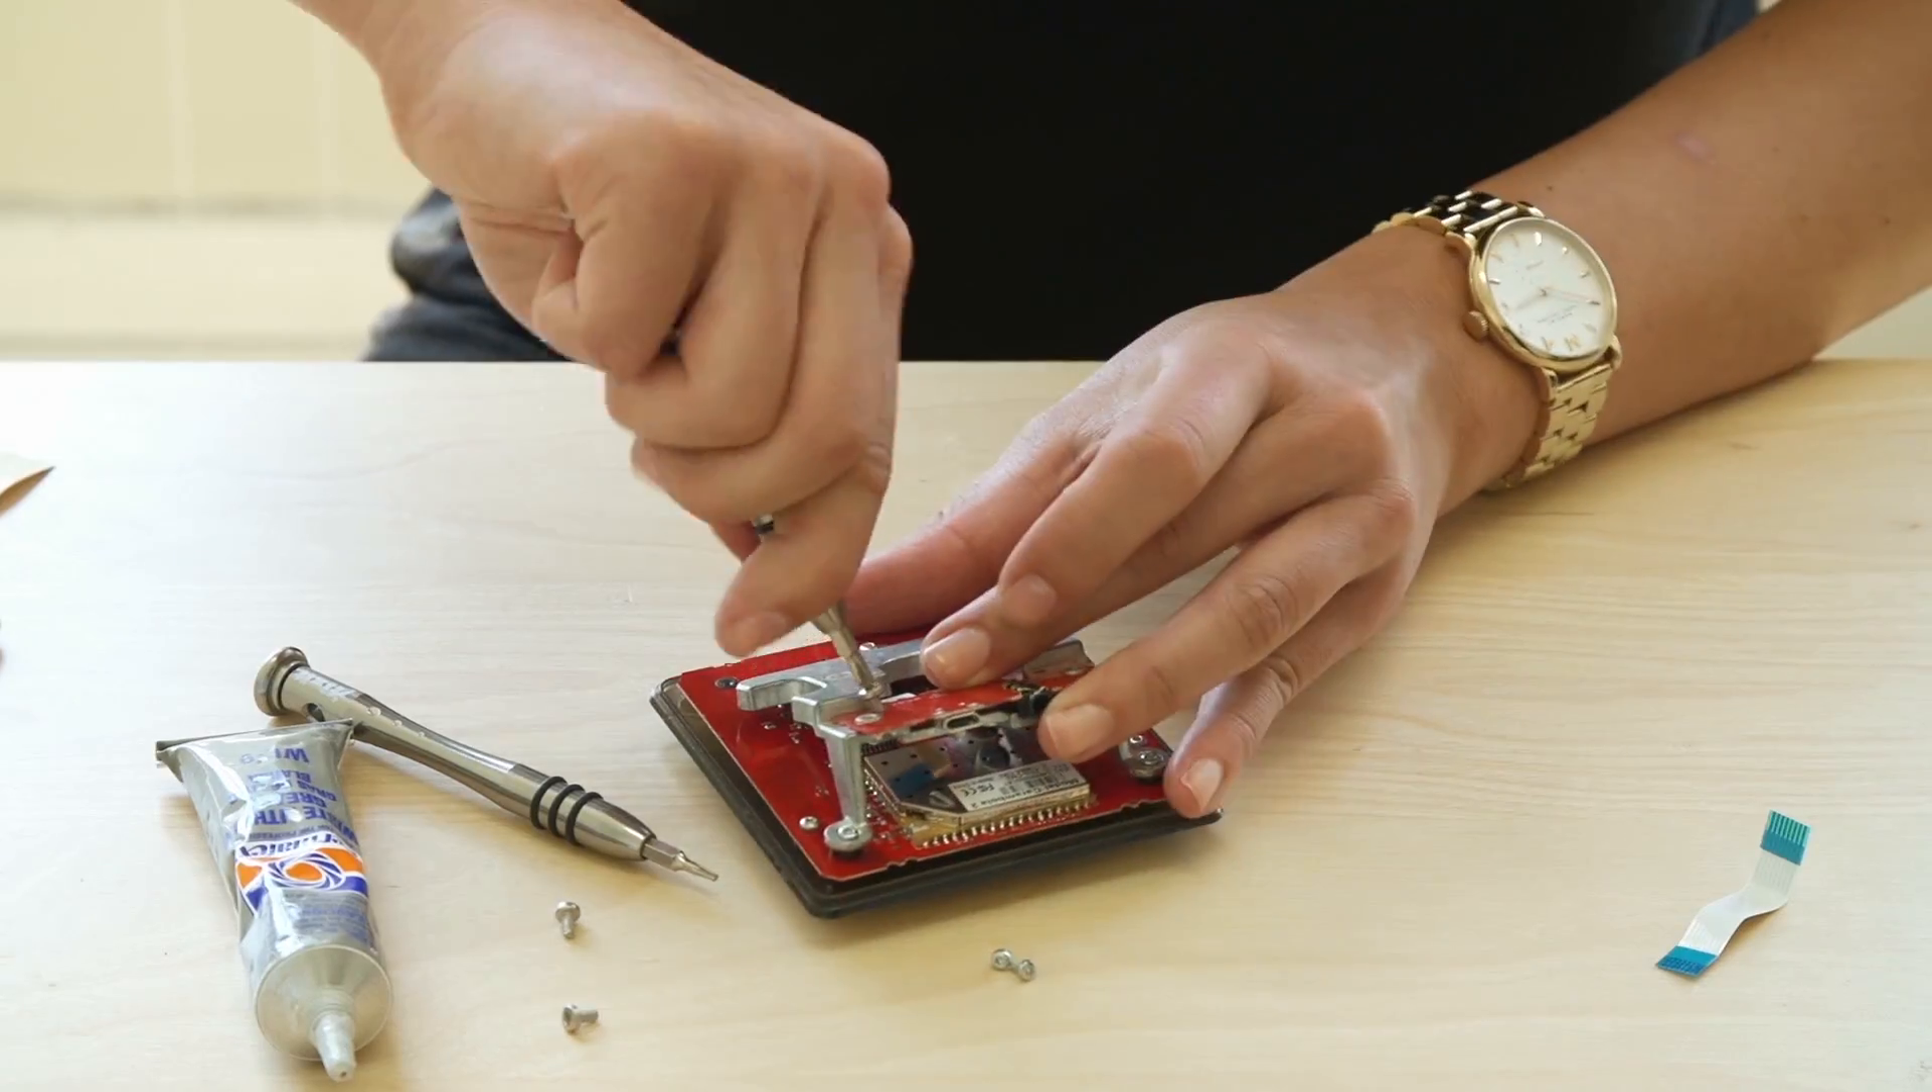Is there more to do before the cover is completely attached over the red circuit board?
Yes.